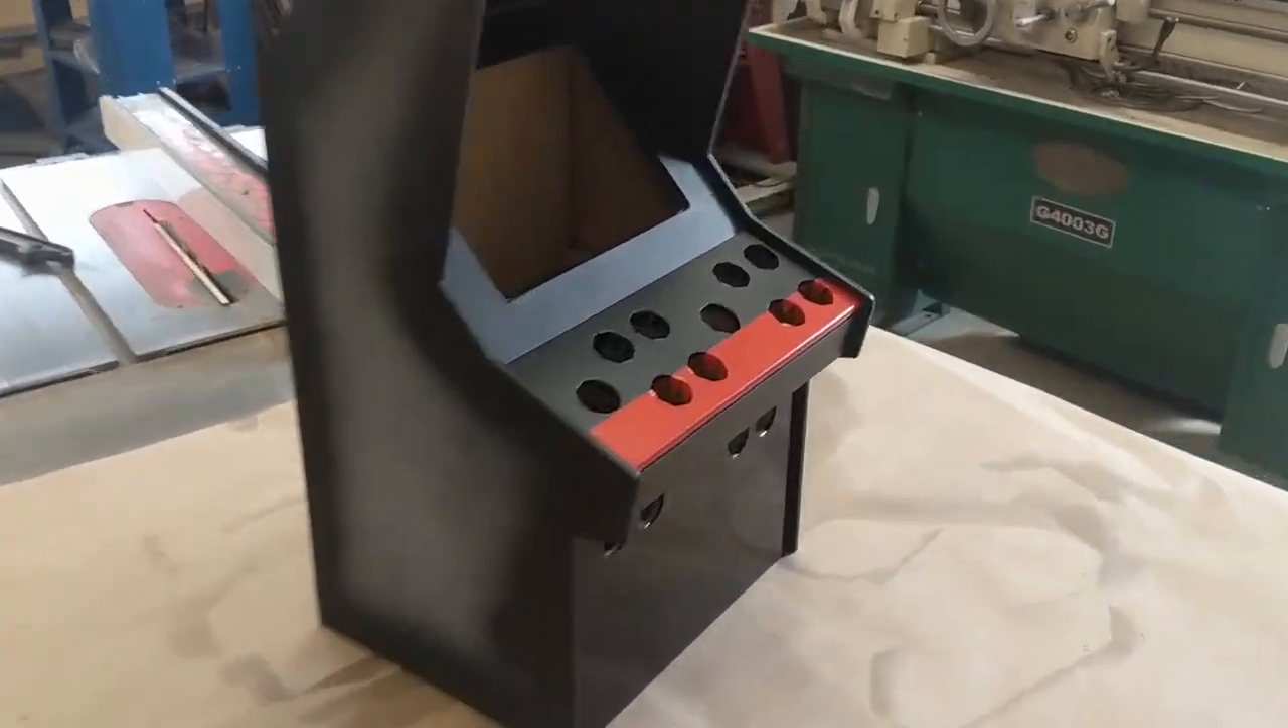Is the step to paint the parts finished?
Yes.